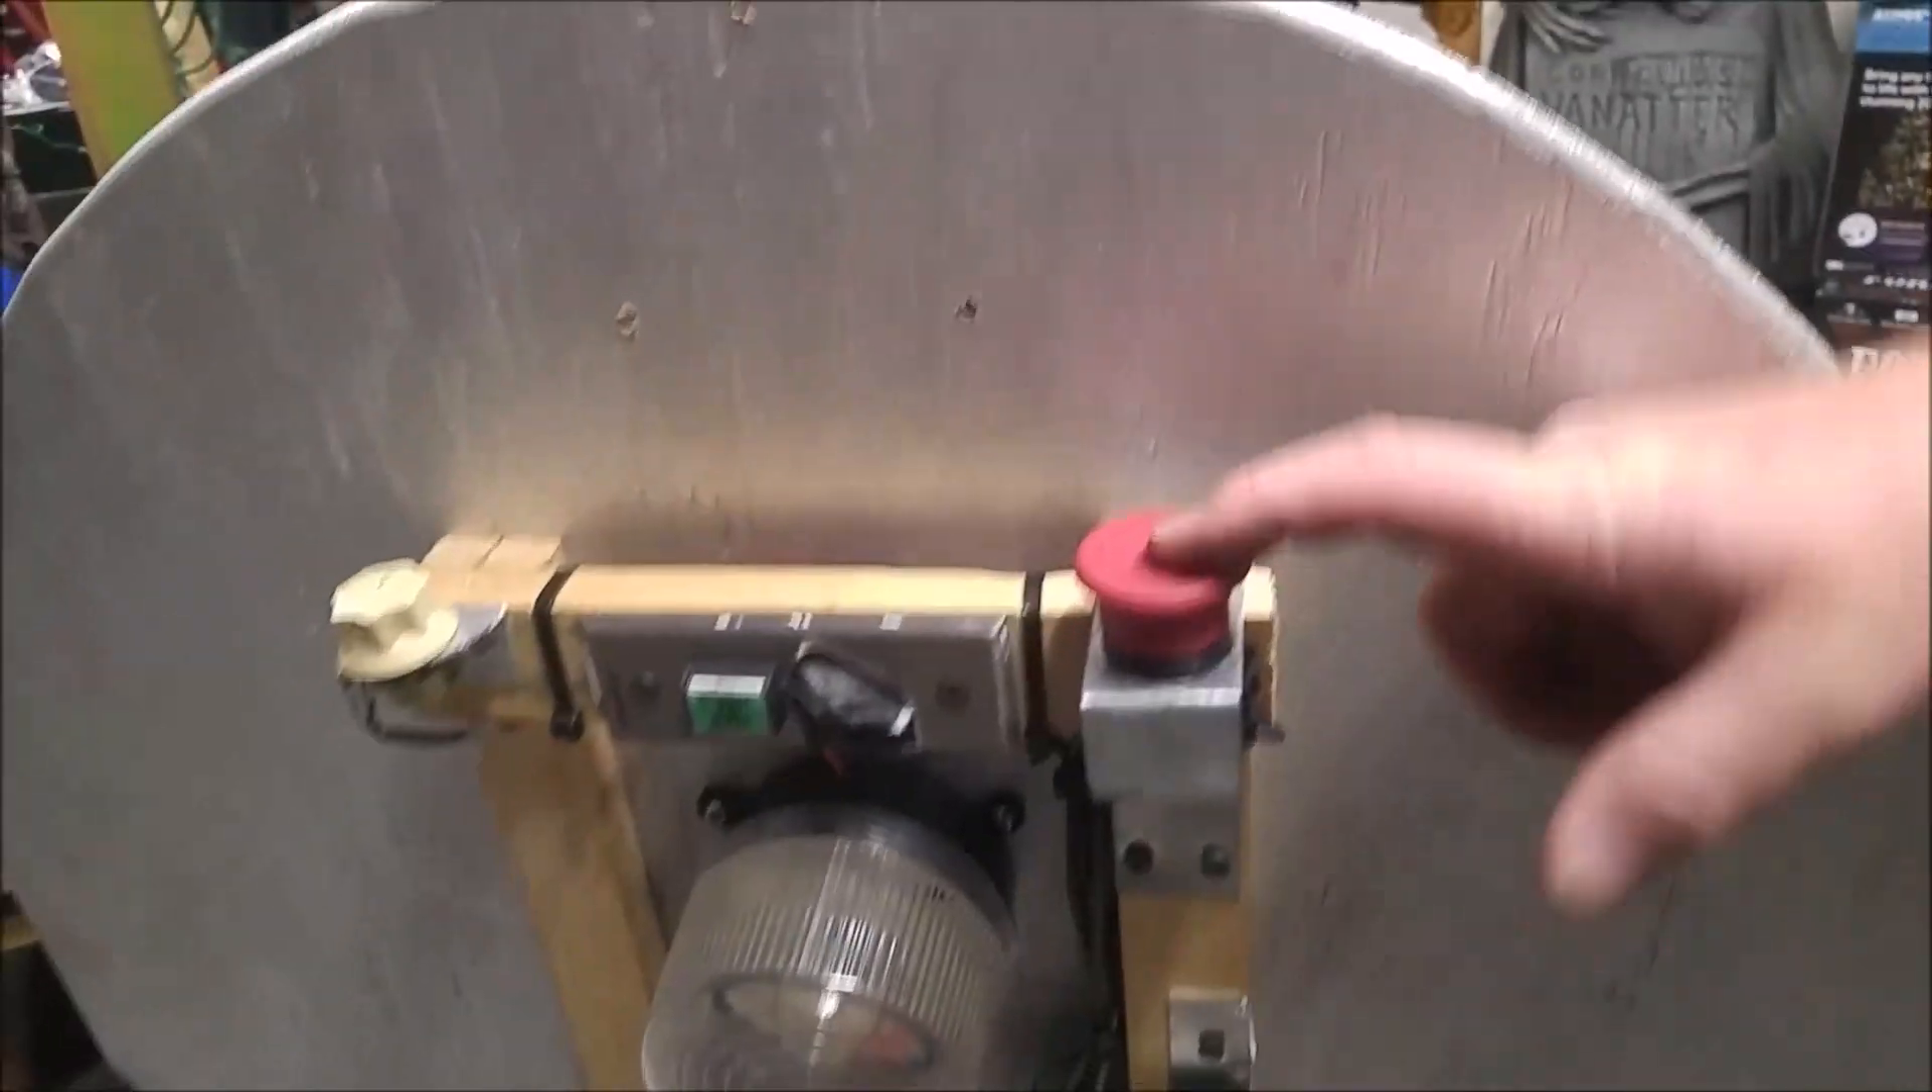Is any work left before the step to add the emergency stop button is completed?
No.